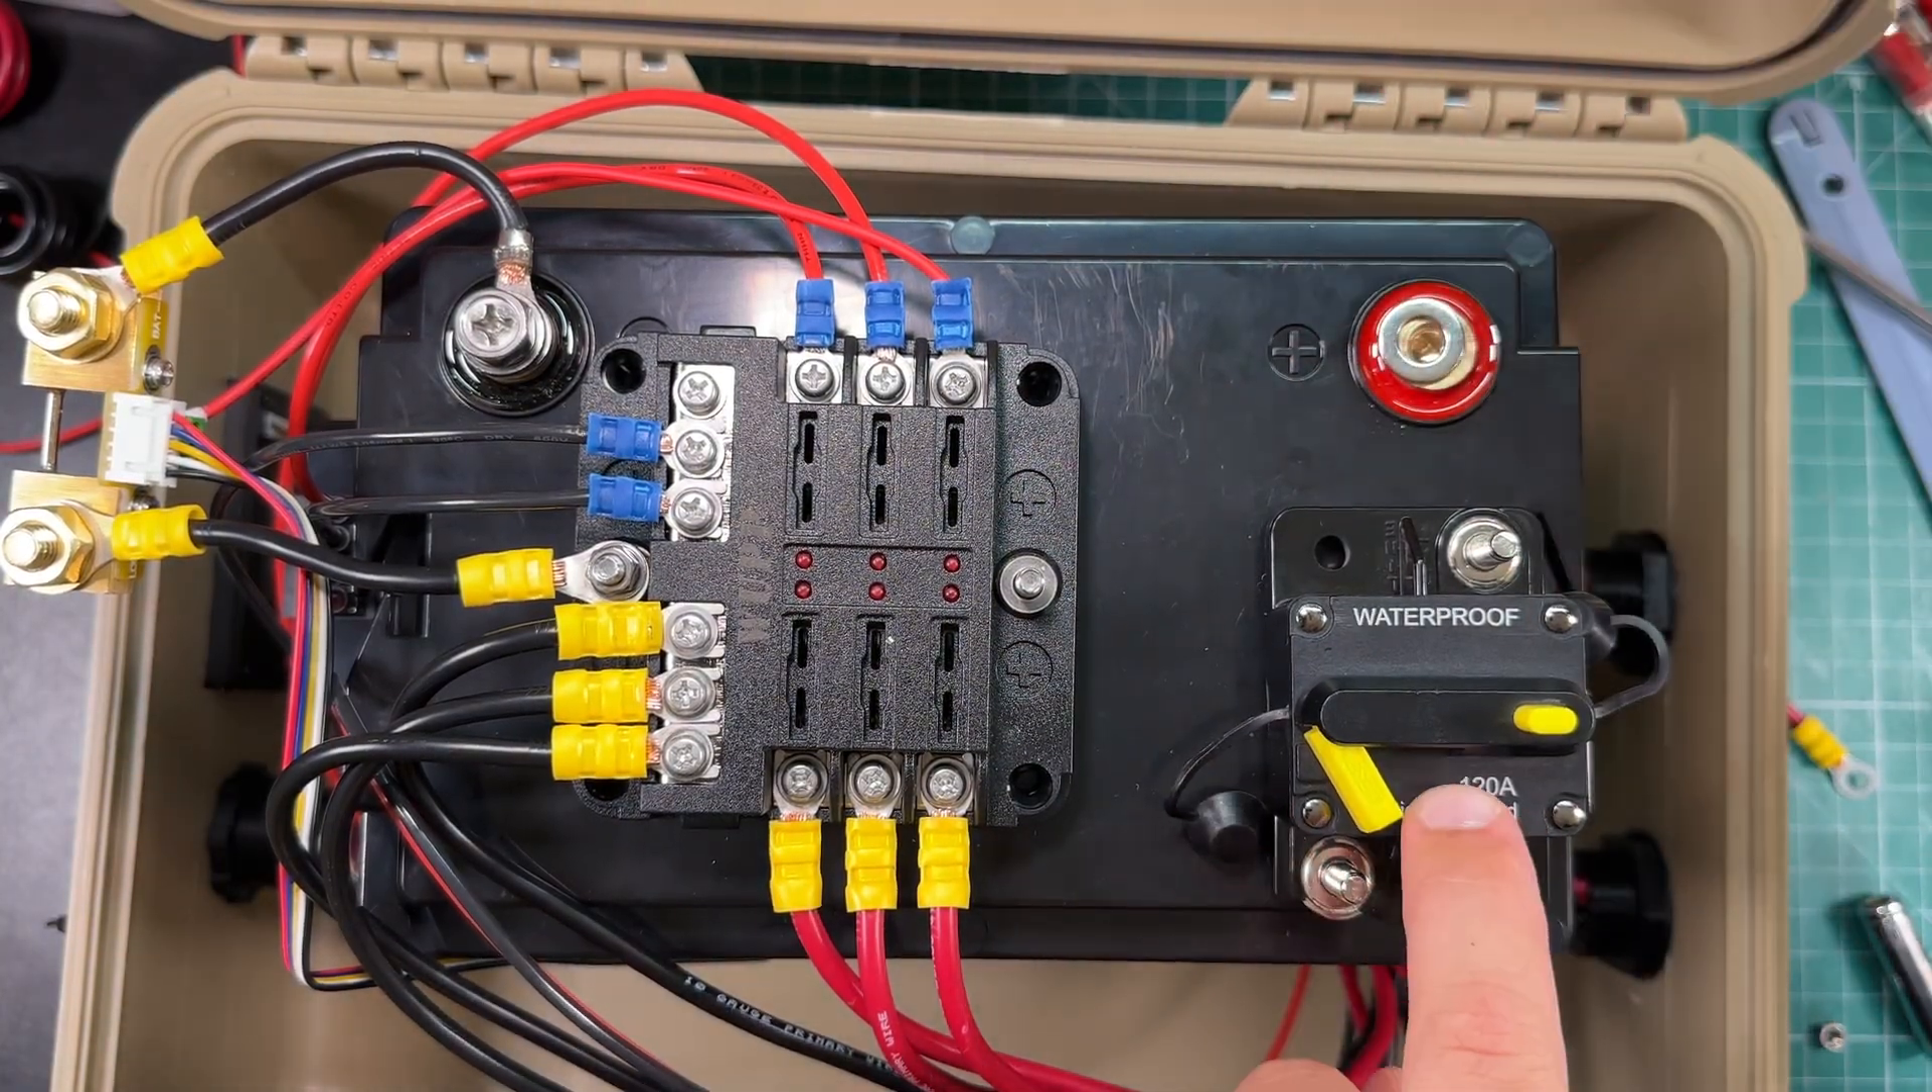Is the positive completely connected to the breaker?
No.